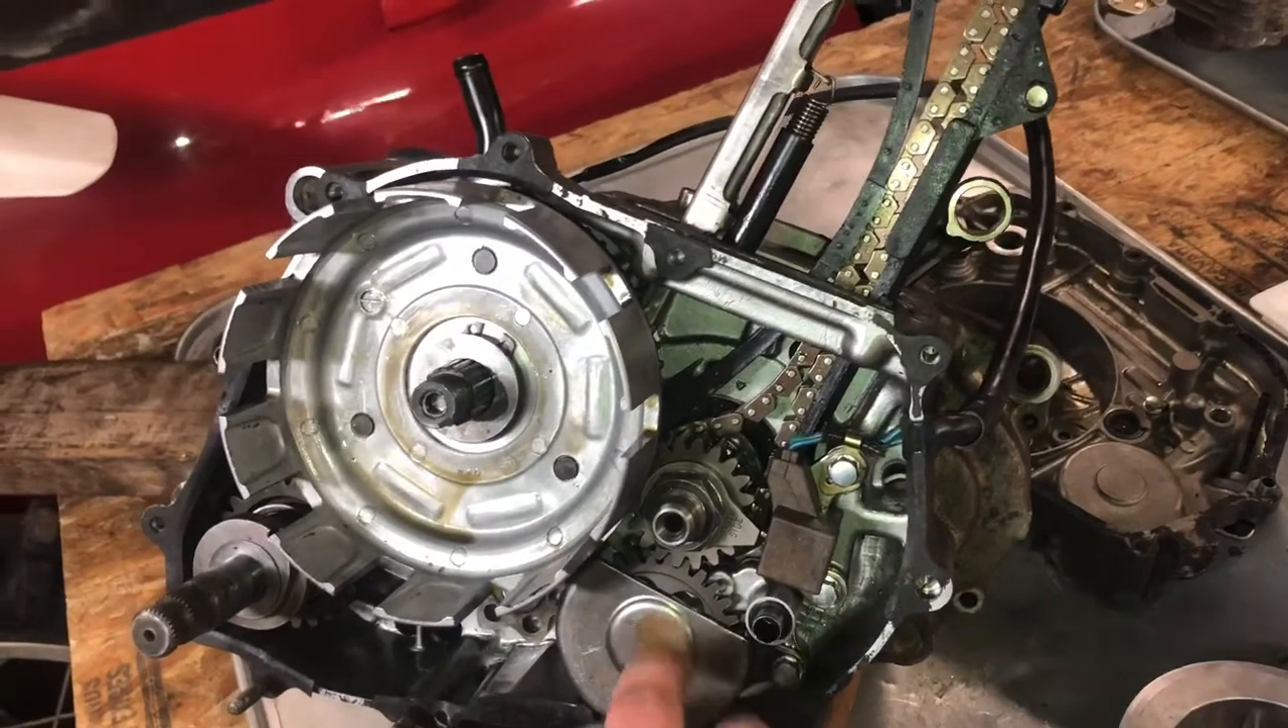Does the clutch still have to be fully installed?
Yes.